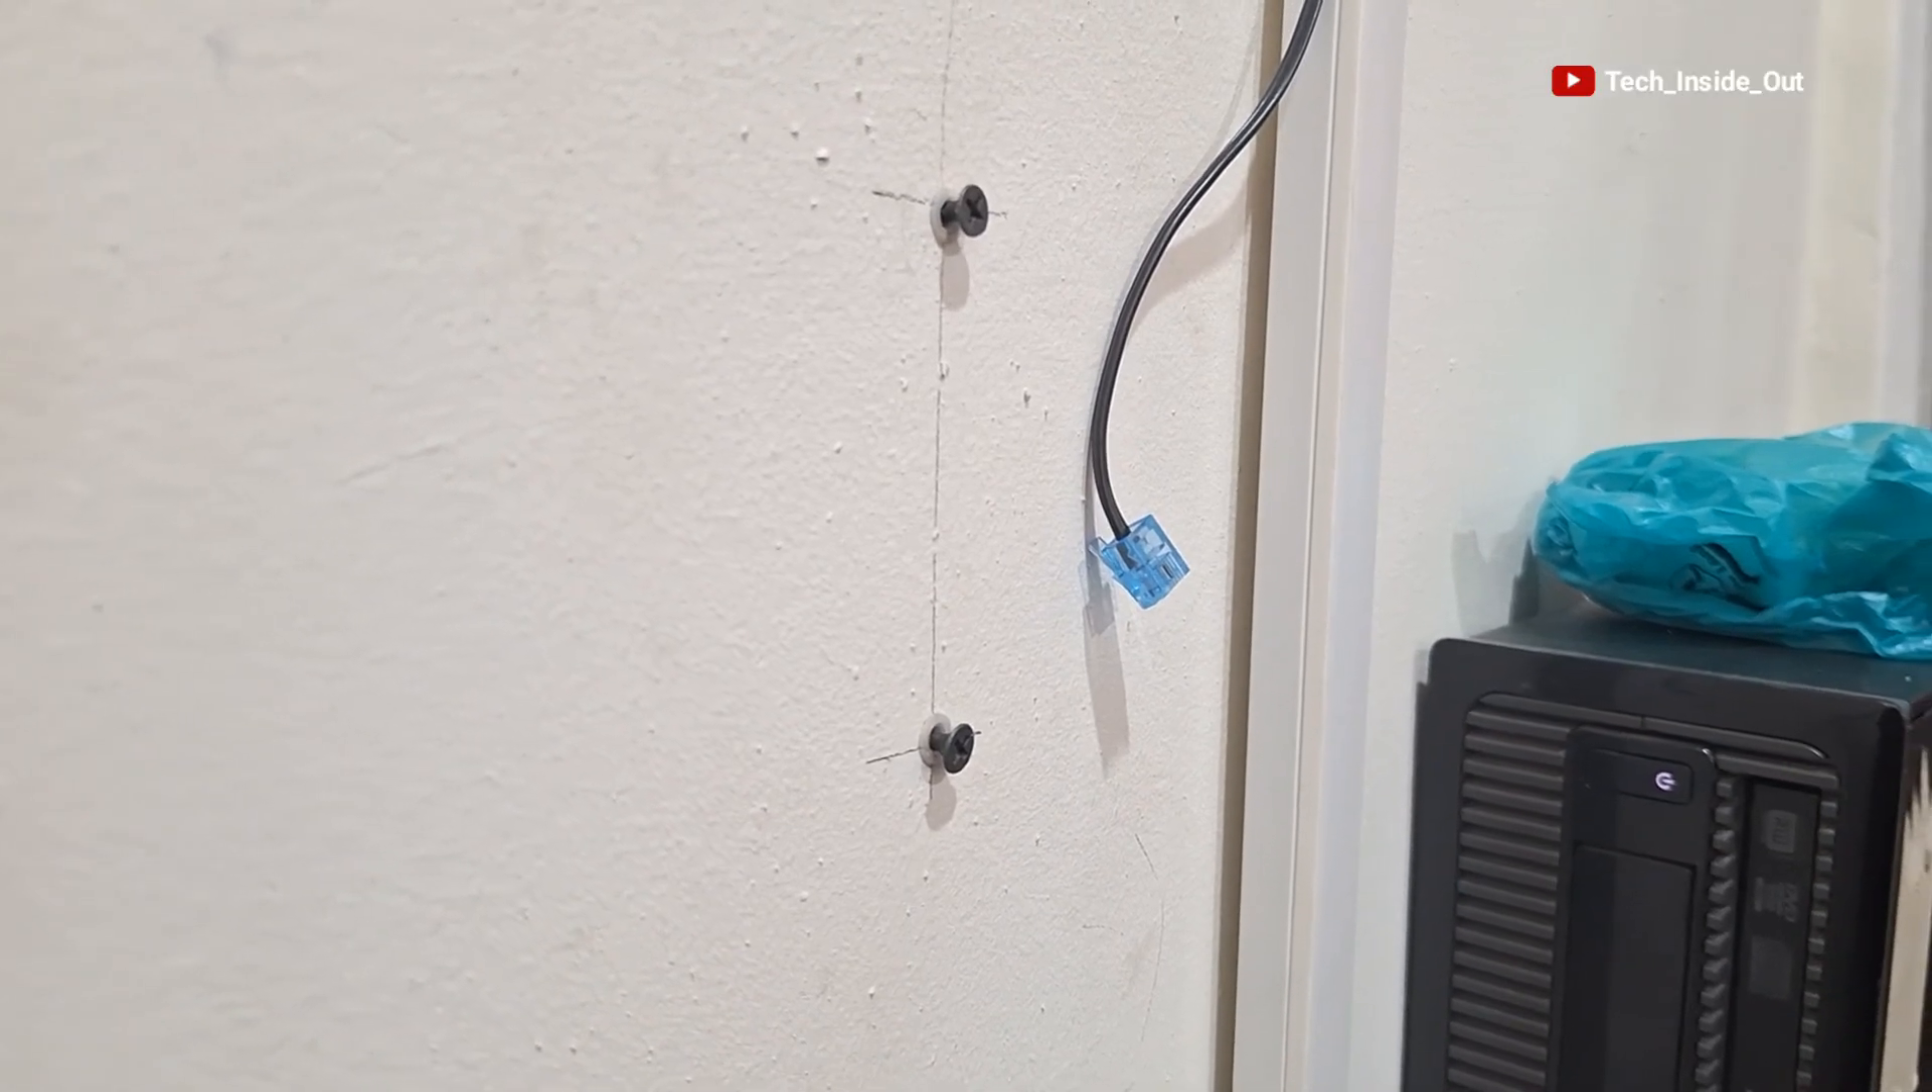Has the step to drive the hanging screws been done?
Yes.